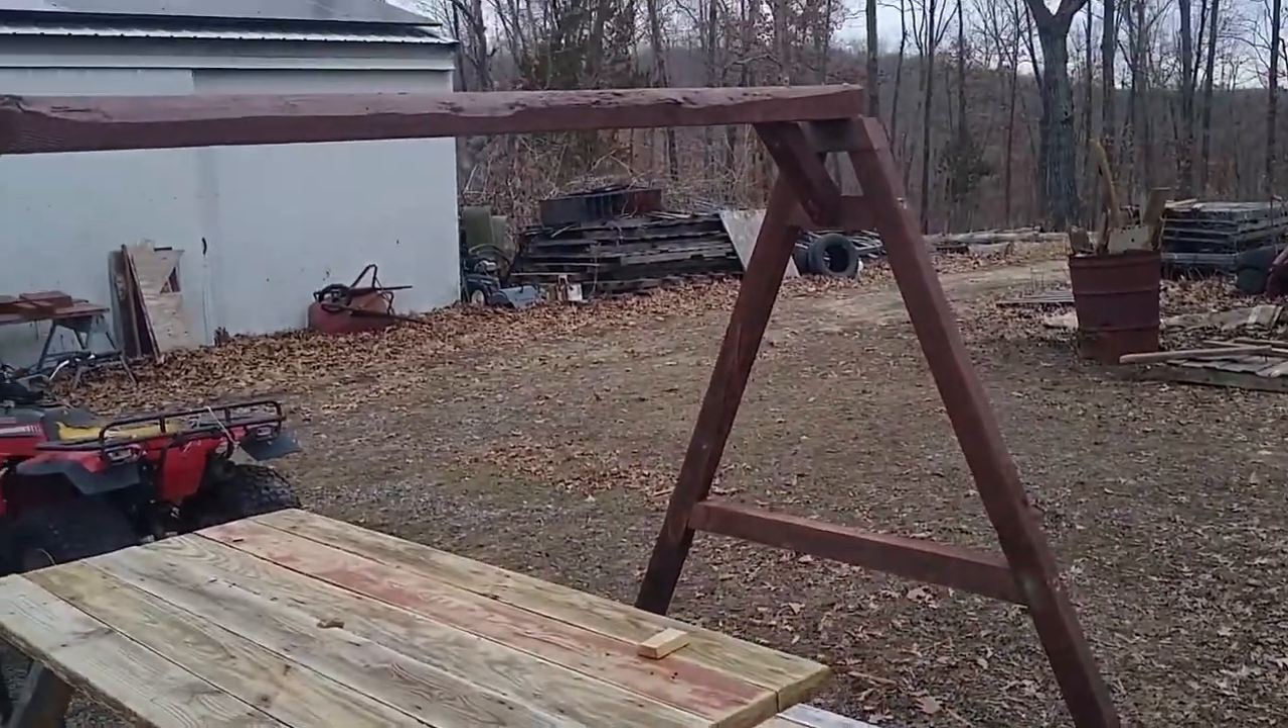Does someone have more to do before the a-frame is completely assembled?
No.